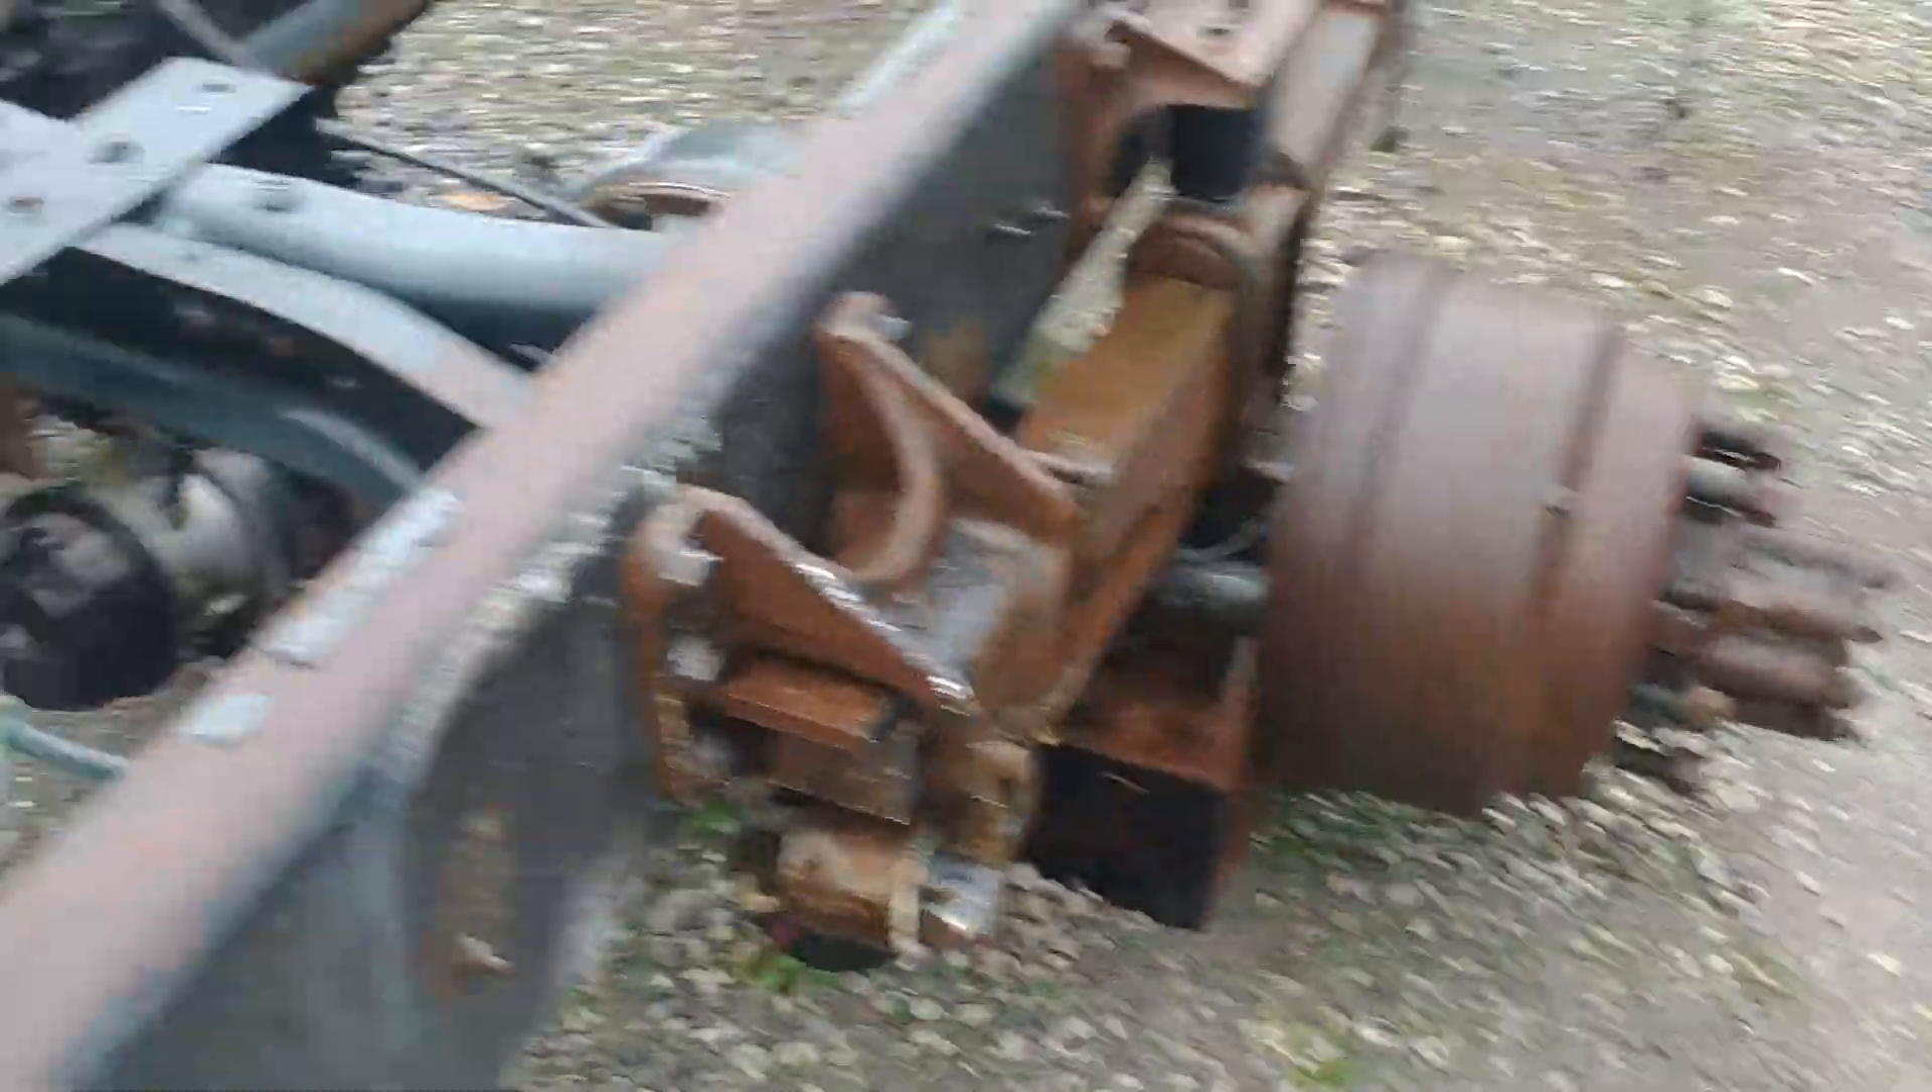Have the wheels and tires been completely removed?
Yes.